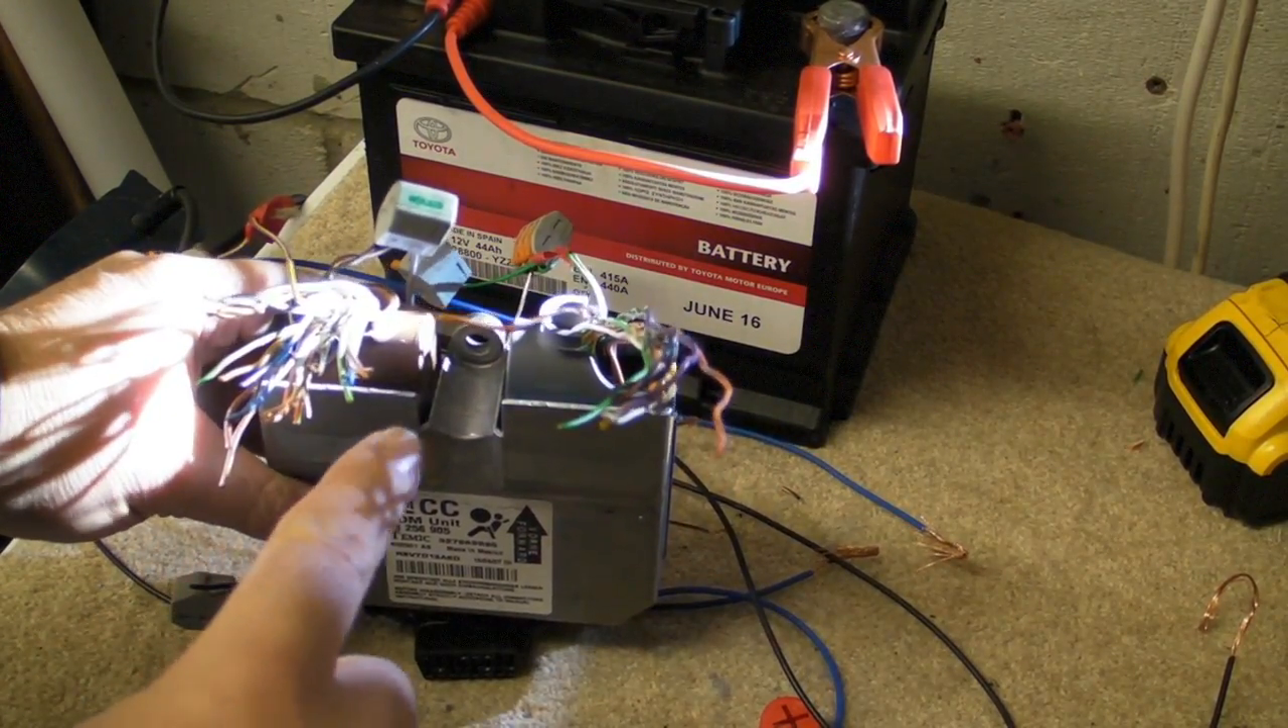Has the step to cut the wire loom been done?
Yes.